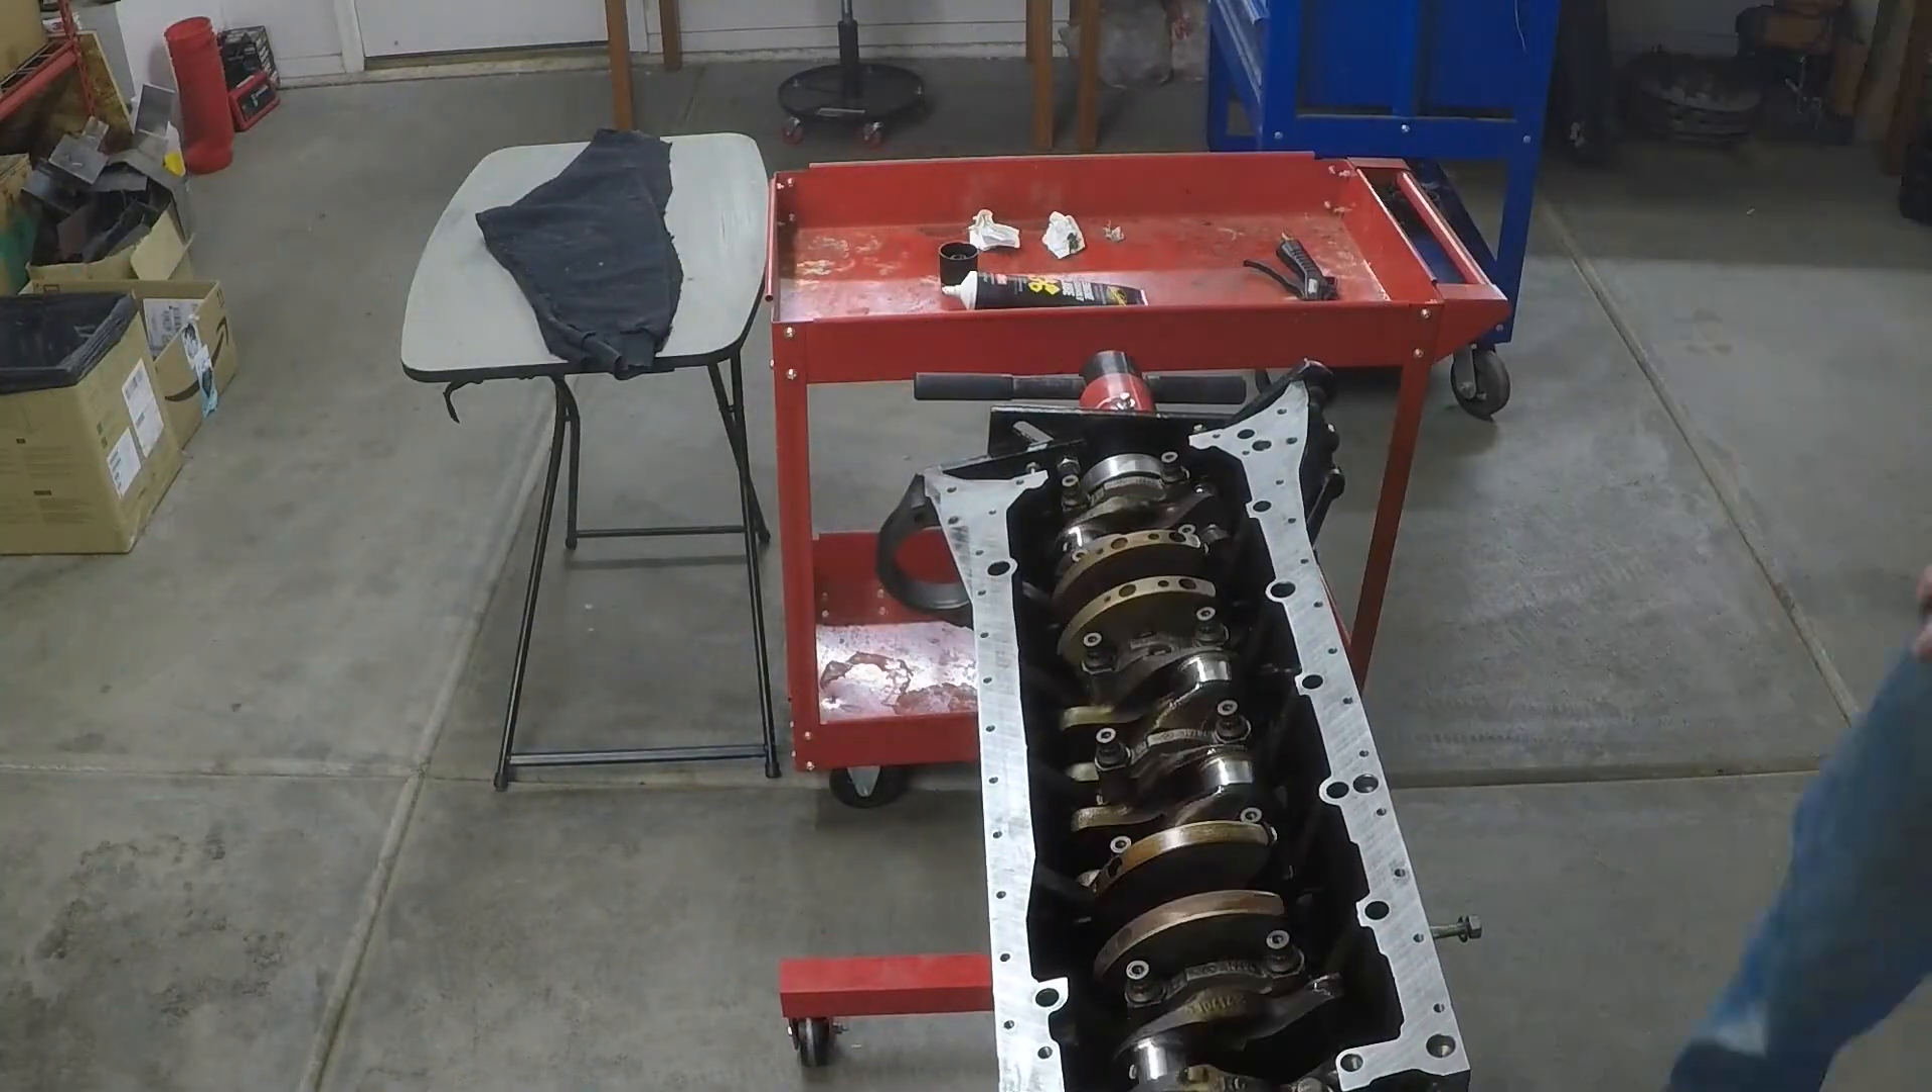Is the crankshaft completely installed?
Yes.